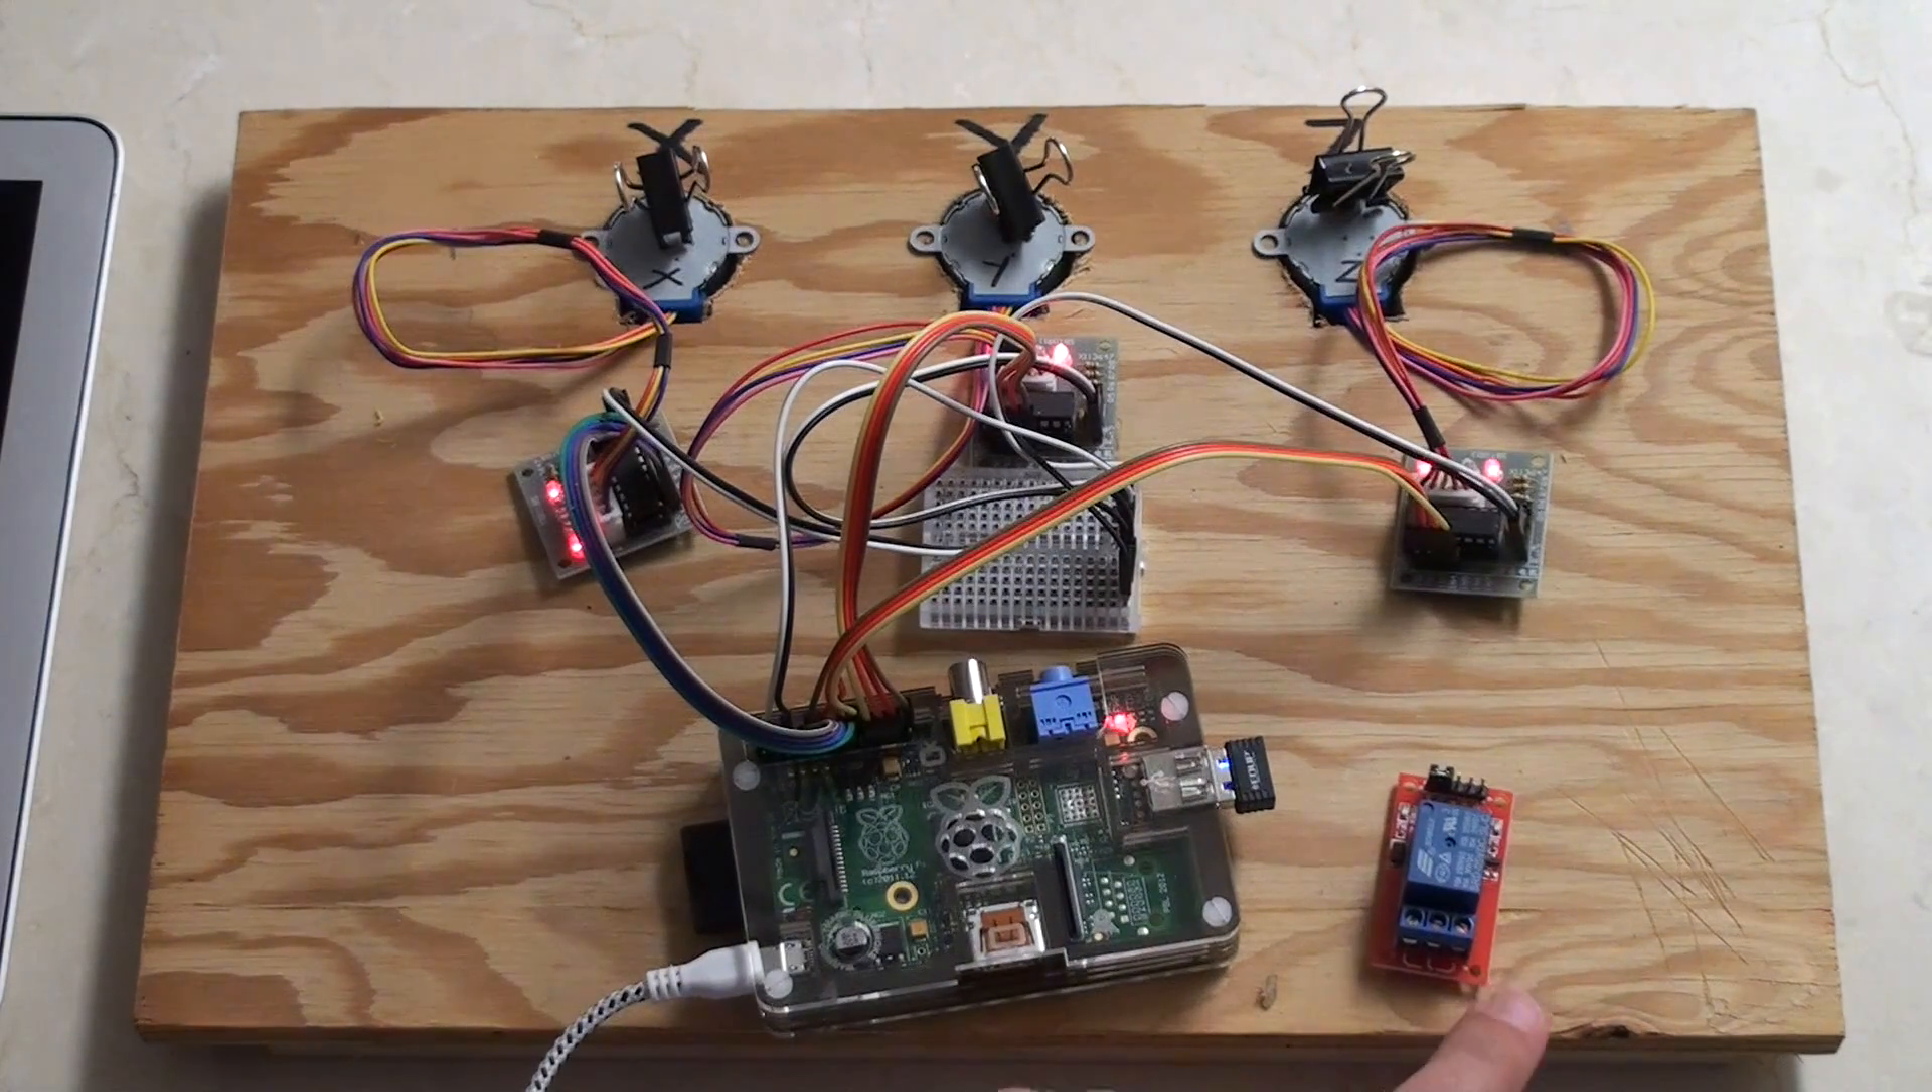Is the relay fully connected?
No.